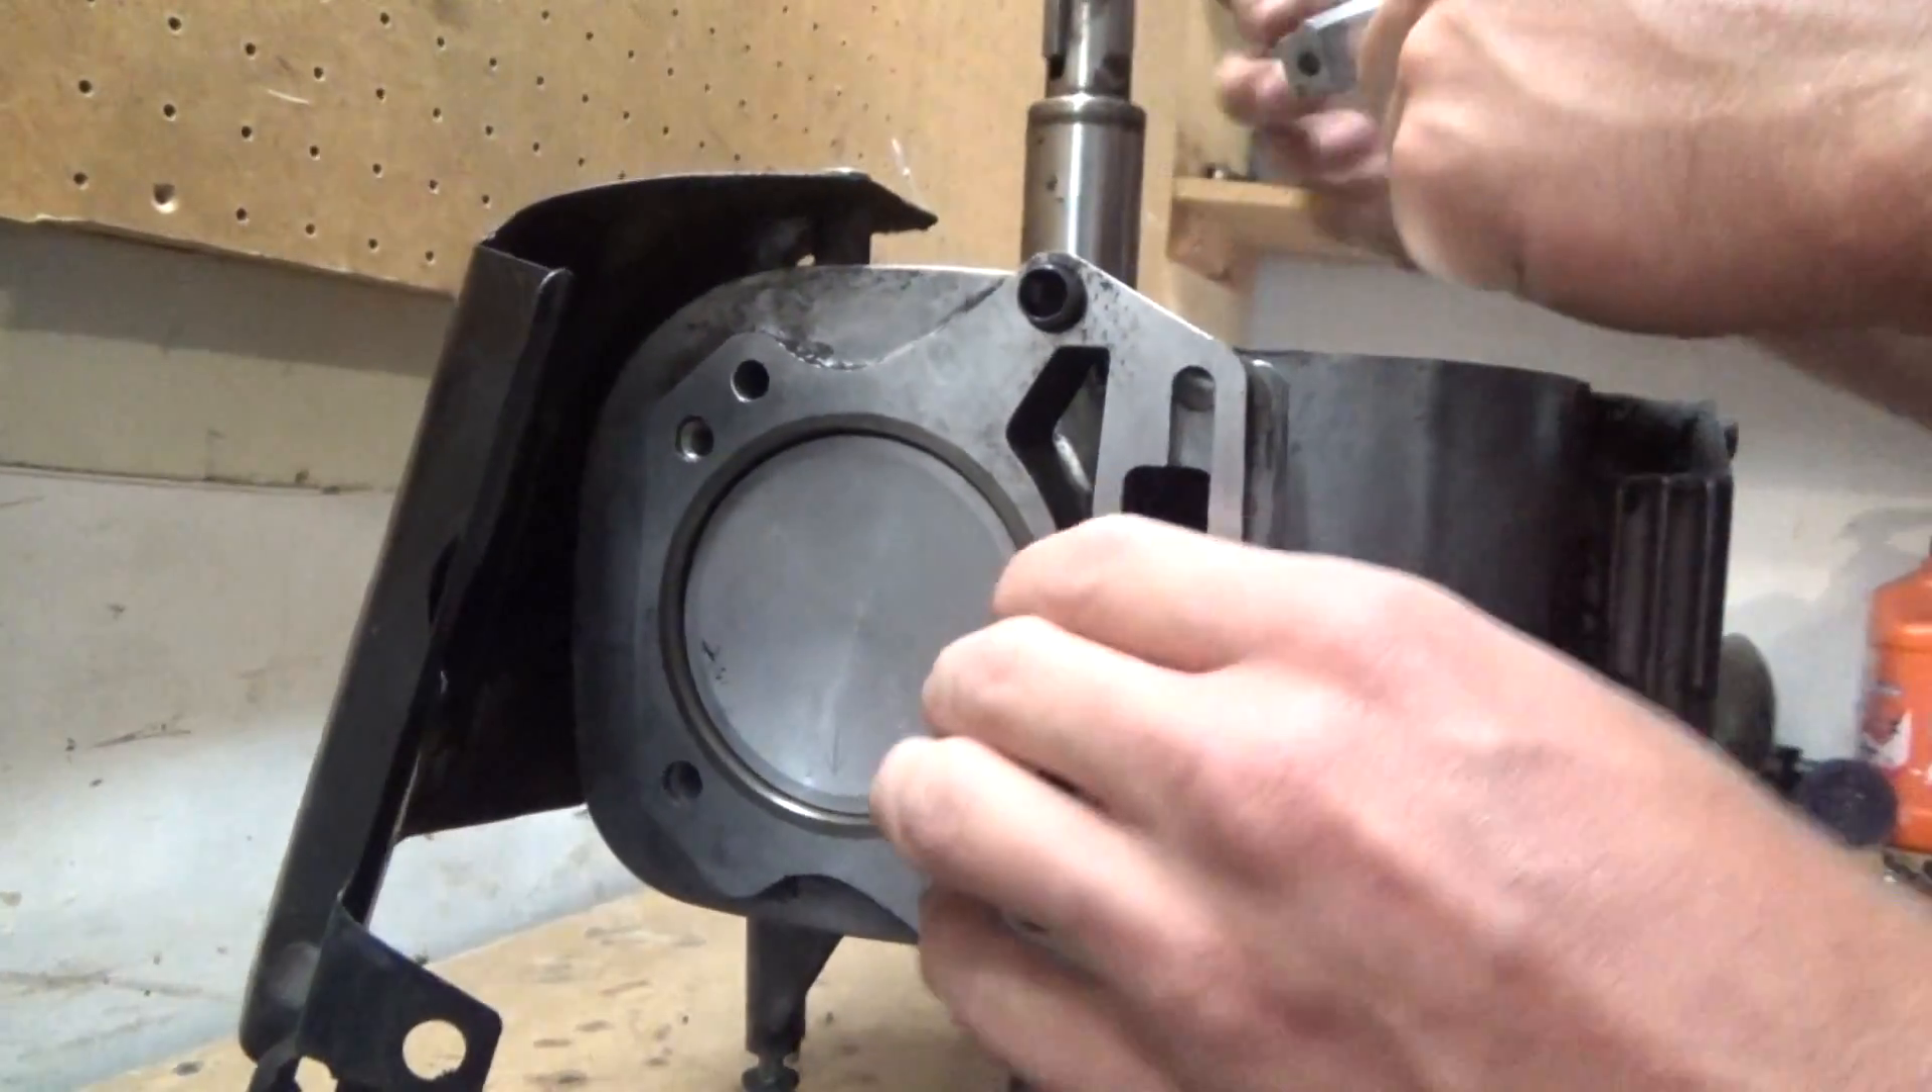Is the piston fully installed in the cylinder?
Yes.